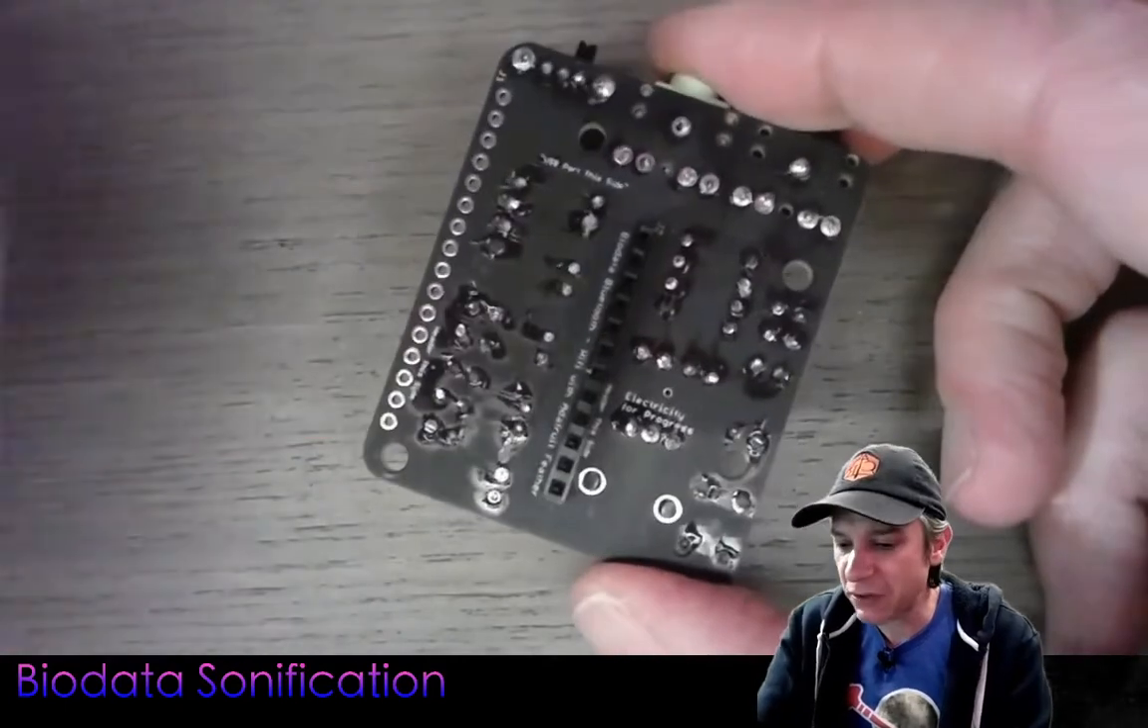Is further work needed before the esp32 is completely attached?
Yes.